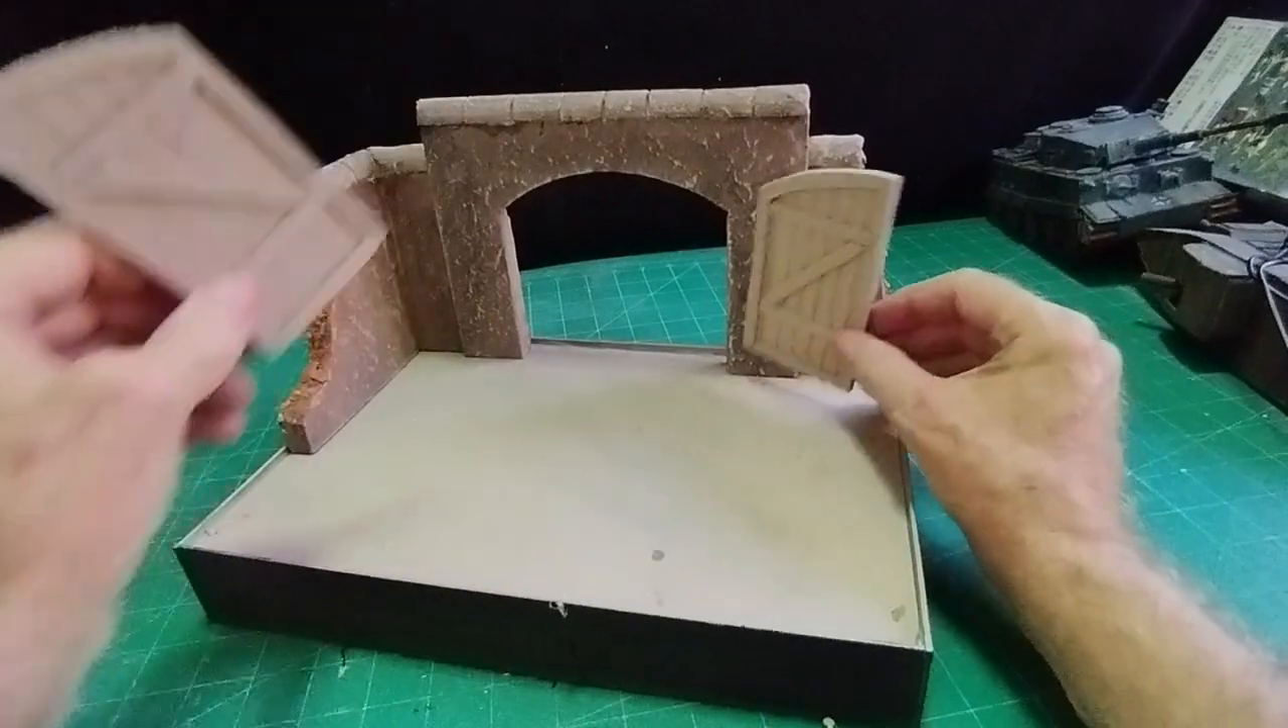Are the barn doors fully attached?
No.